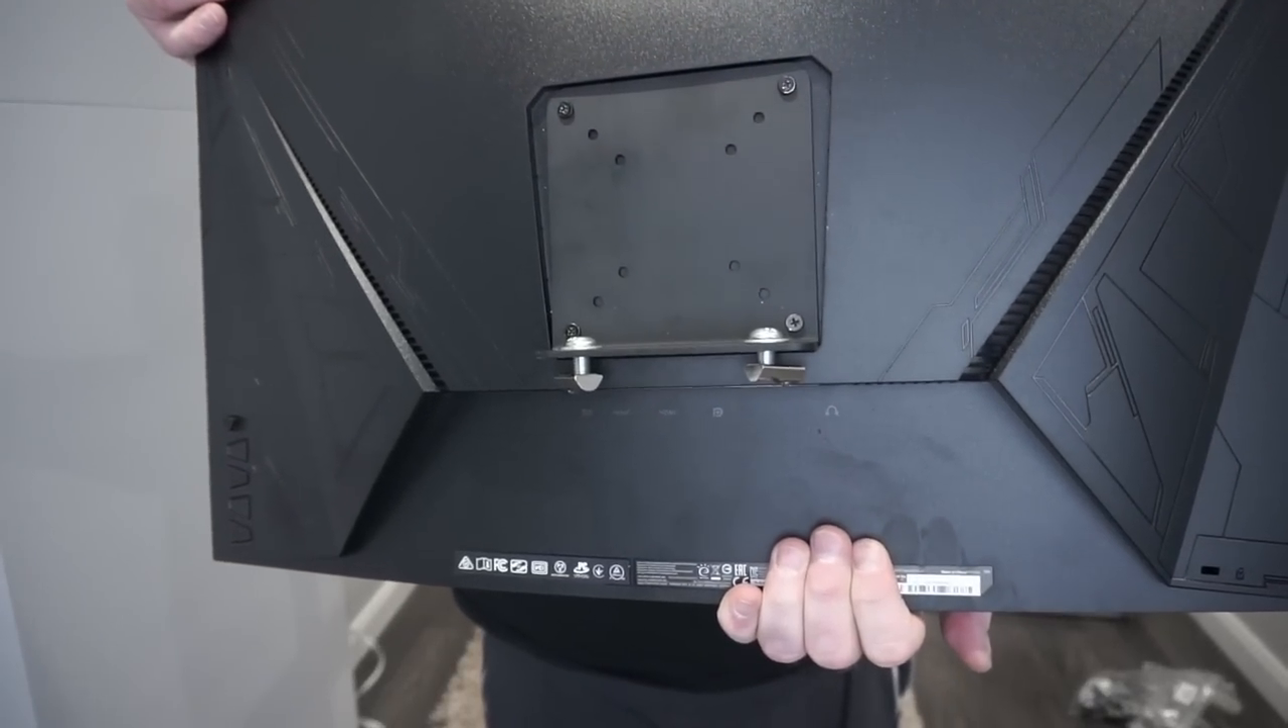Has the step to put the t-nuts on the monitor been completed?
Yes.